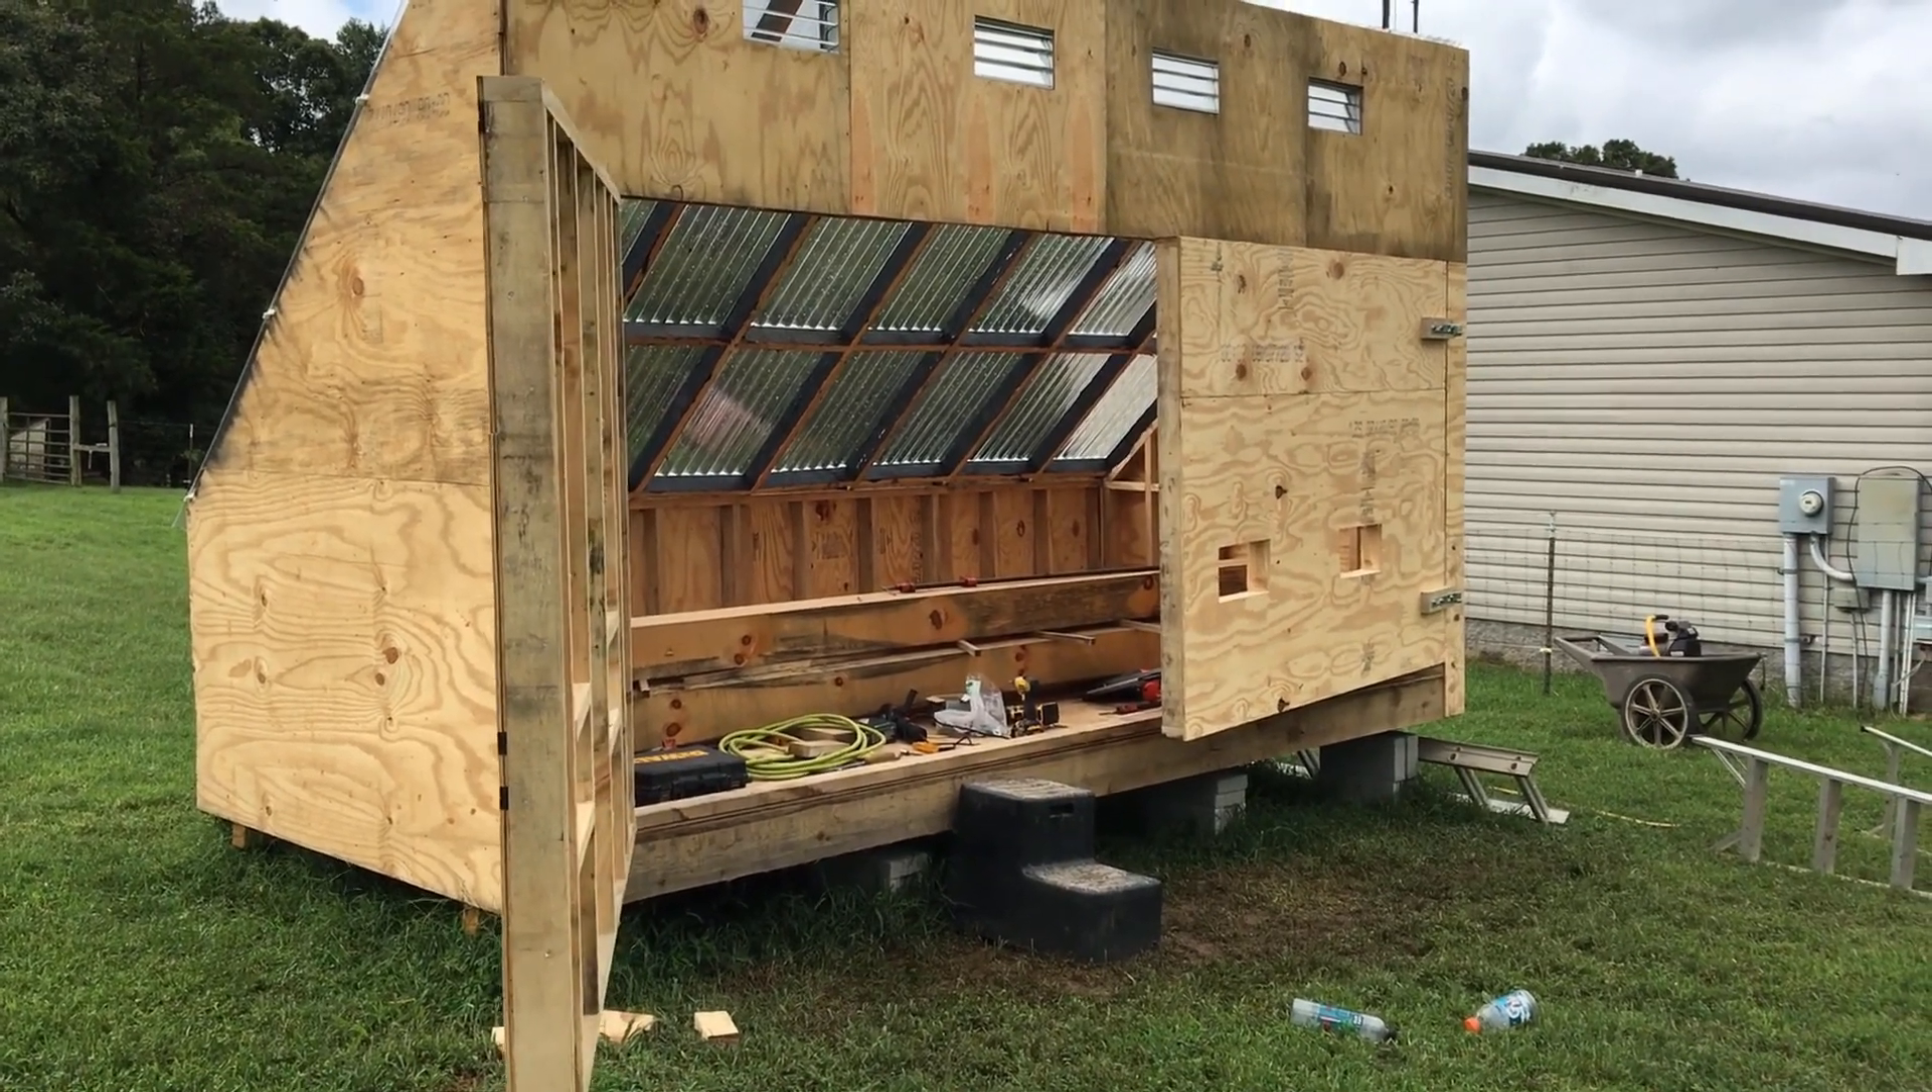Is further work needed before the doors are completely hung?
No.